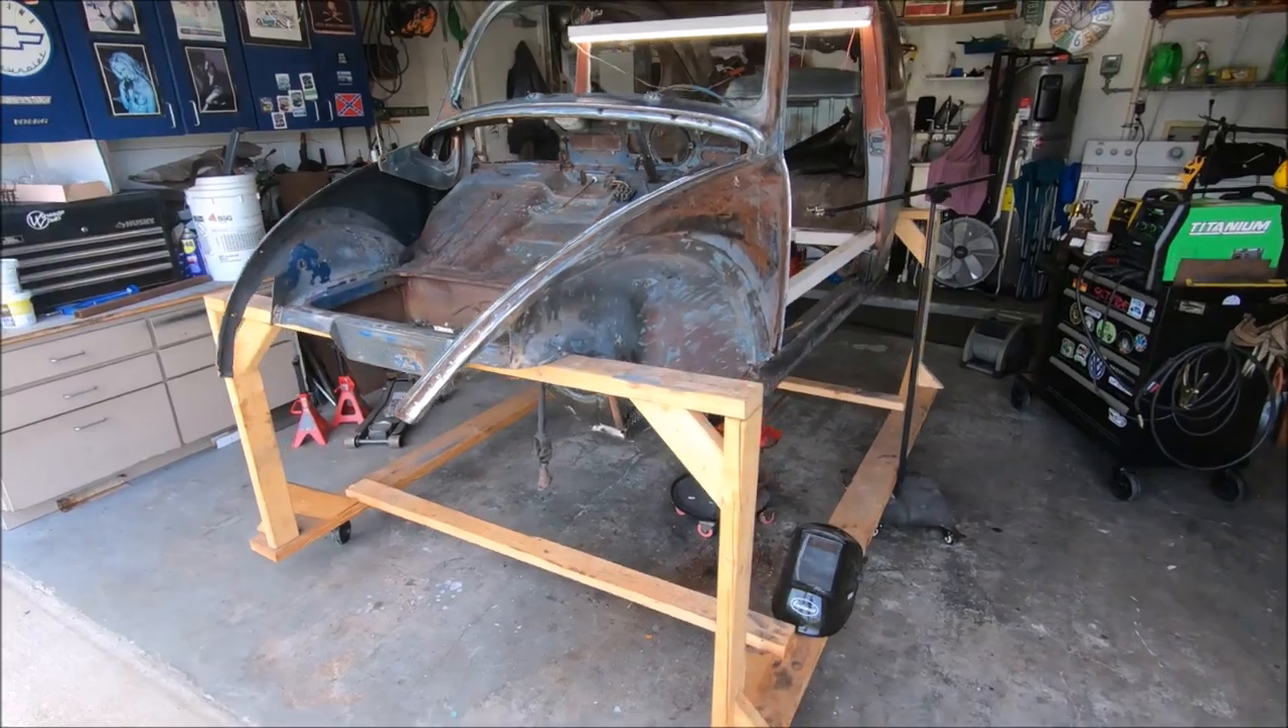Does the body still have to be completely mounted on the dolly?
No.